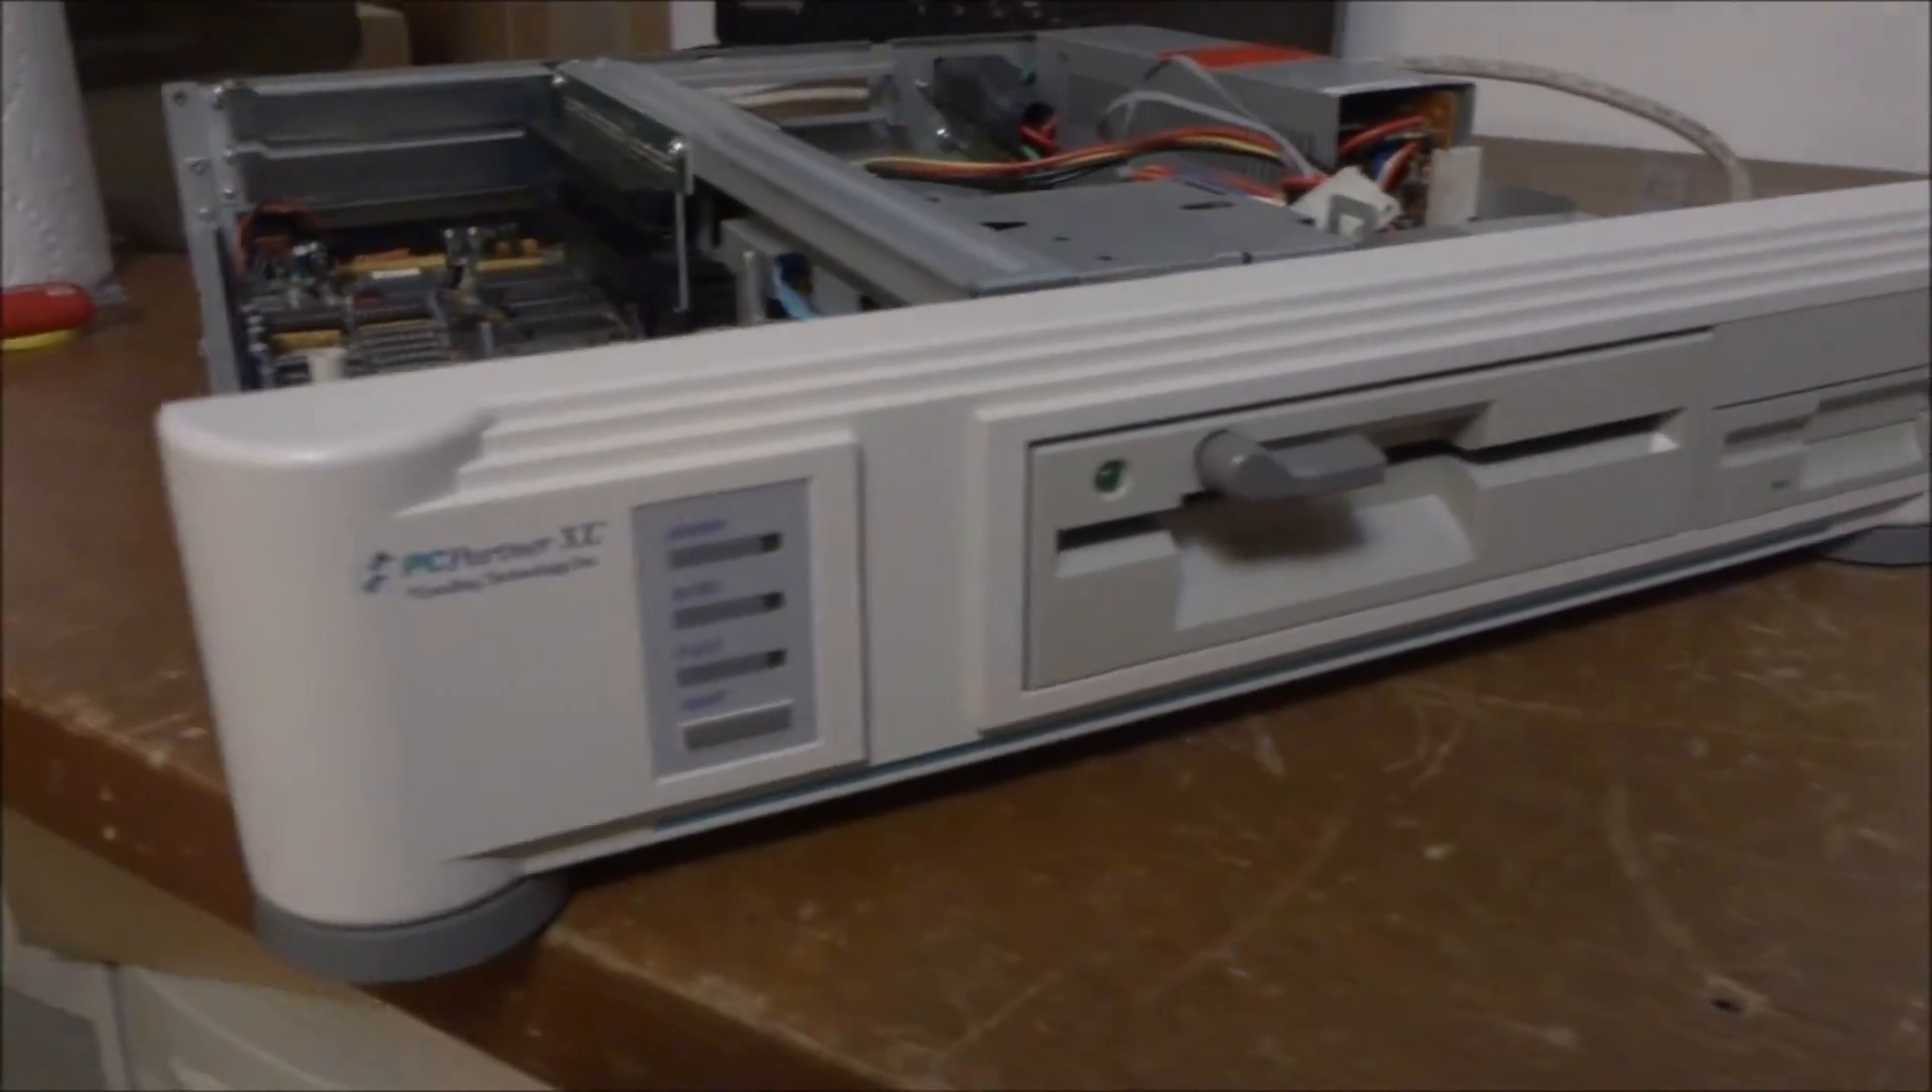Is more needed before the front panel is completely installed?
No.